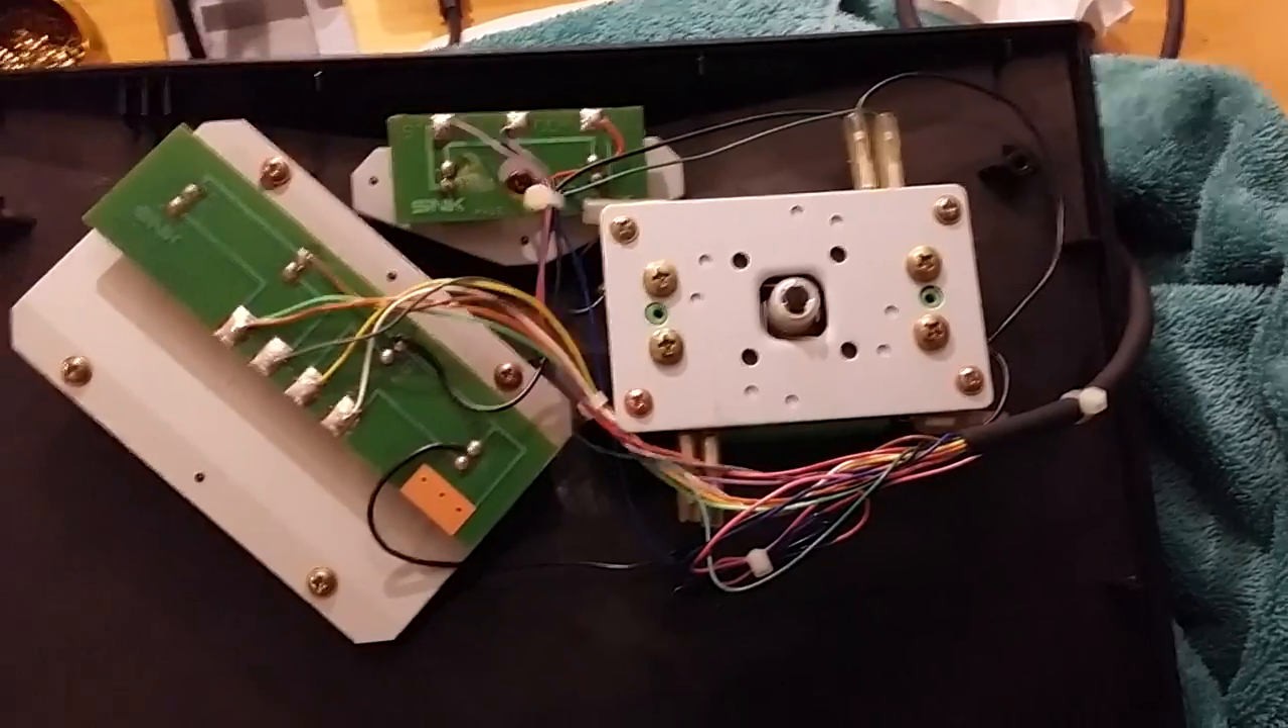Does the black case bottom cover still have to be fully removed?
No.